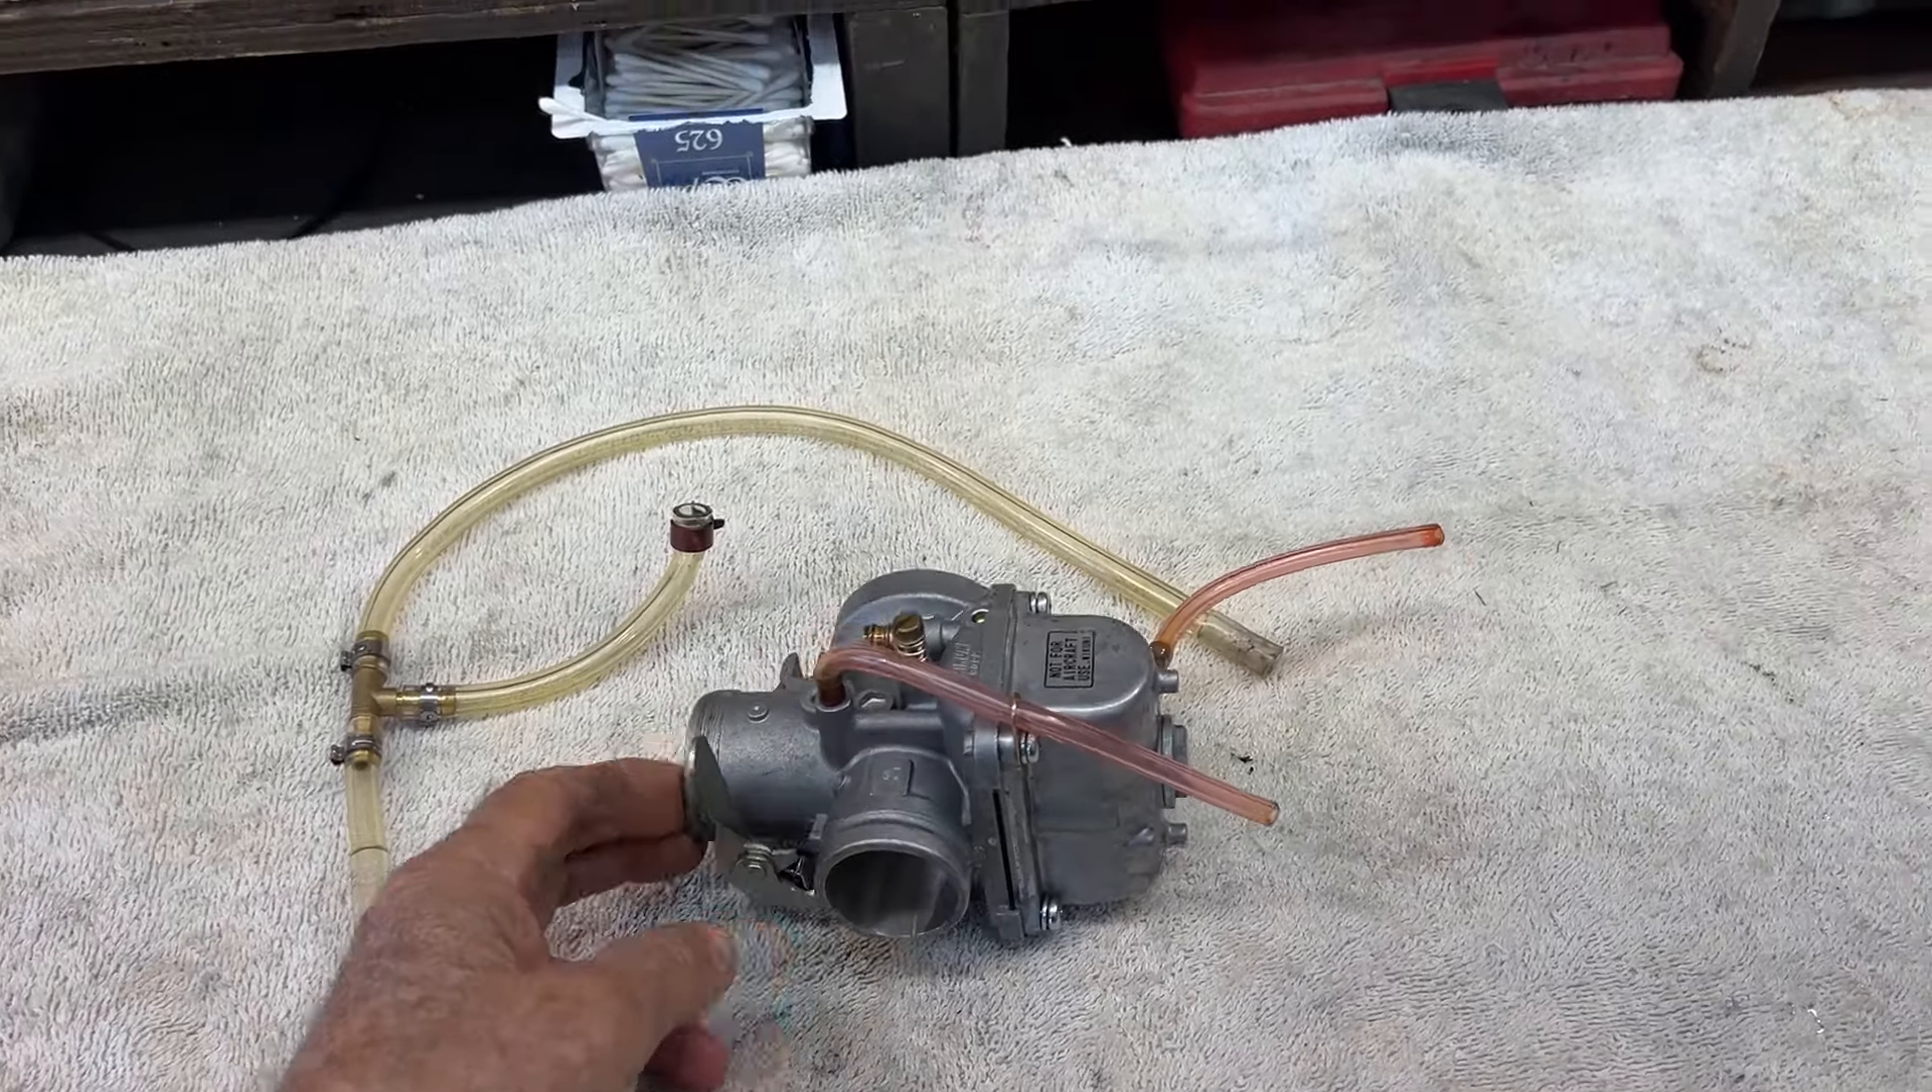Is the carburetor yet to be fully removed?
No.